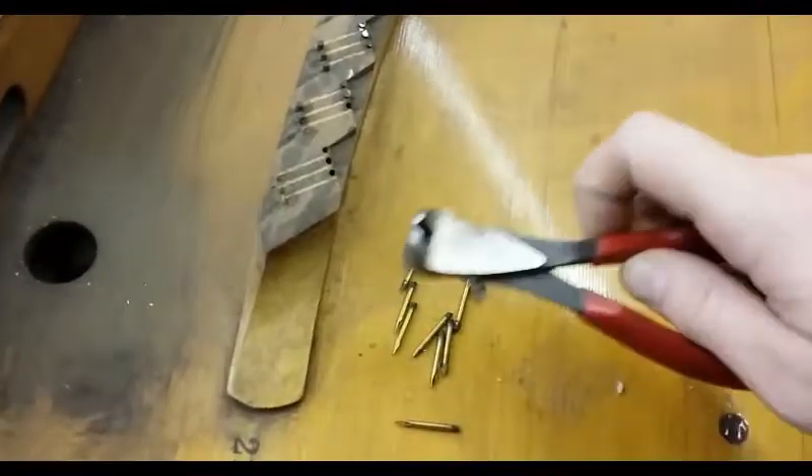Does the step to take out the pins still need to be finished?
Yes.